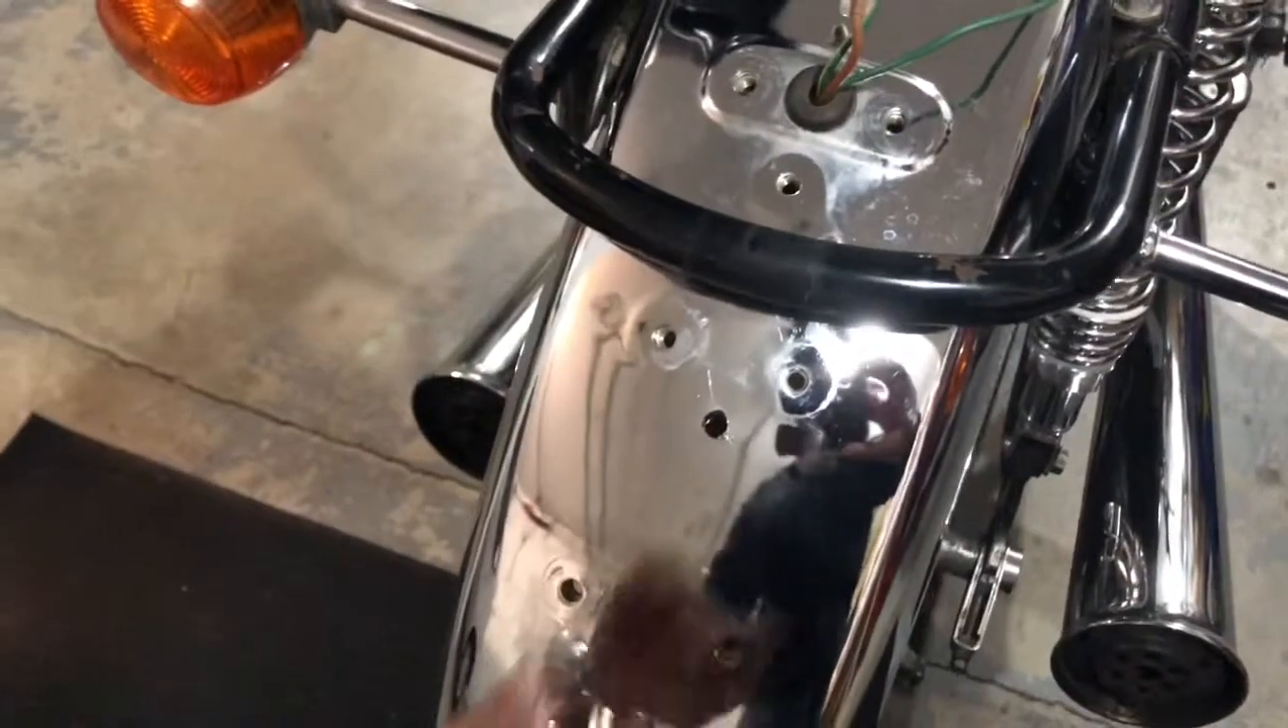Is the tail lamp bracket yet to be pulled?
No.